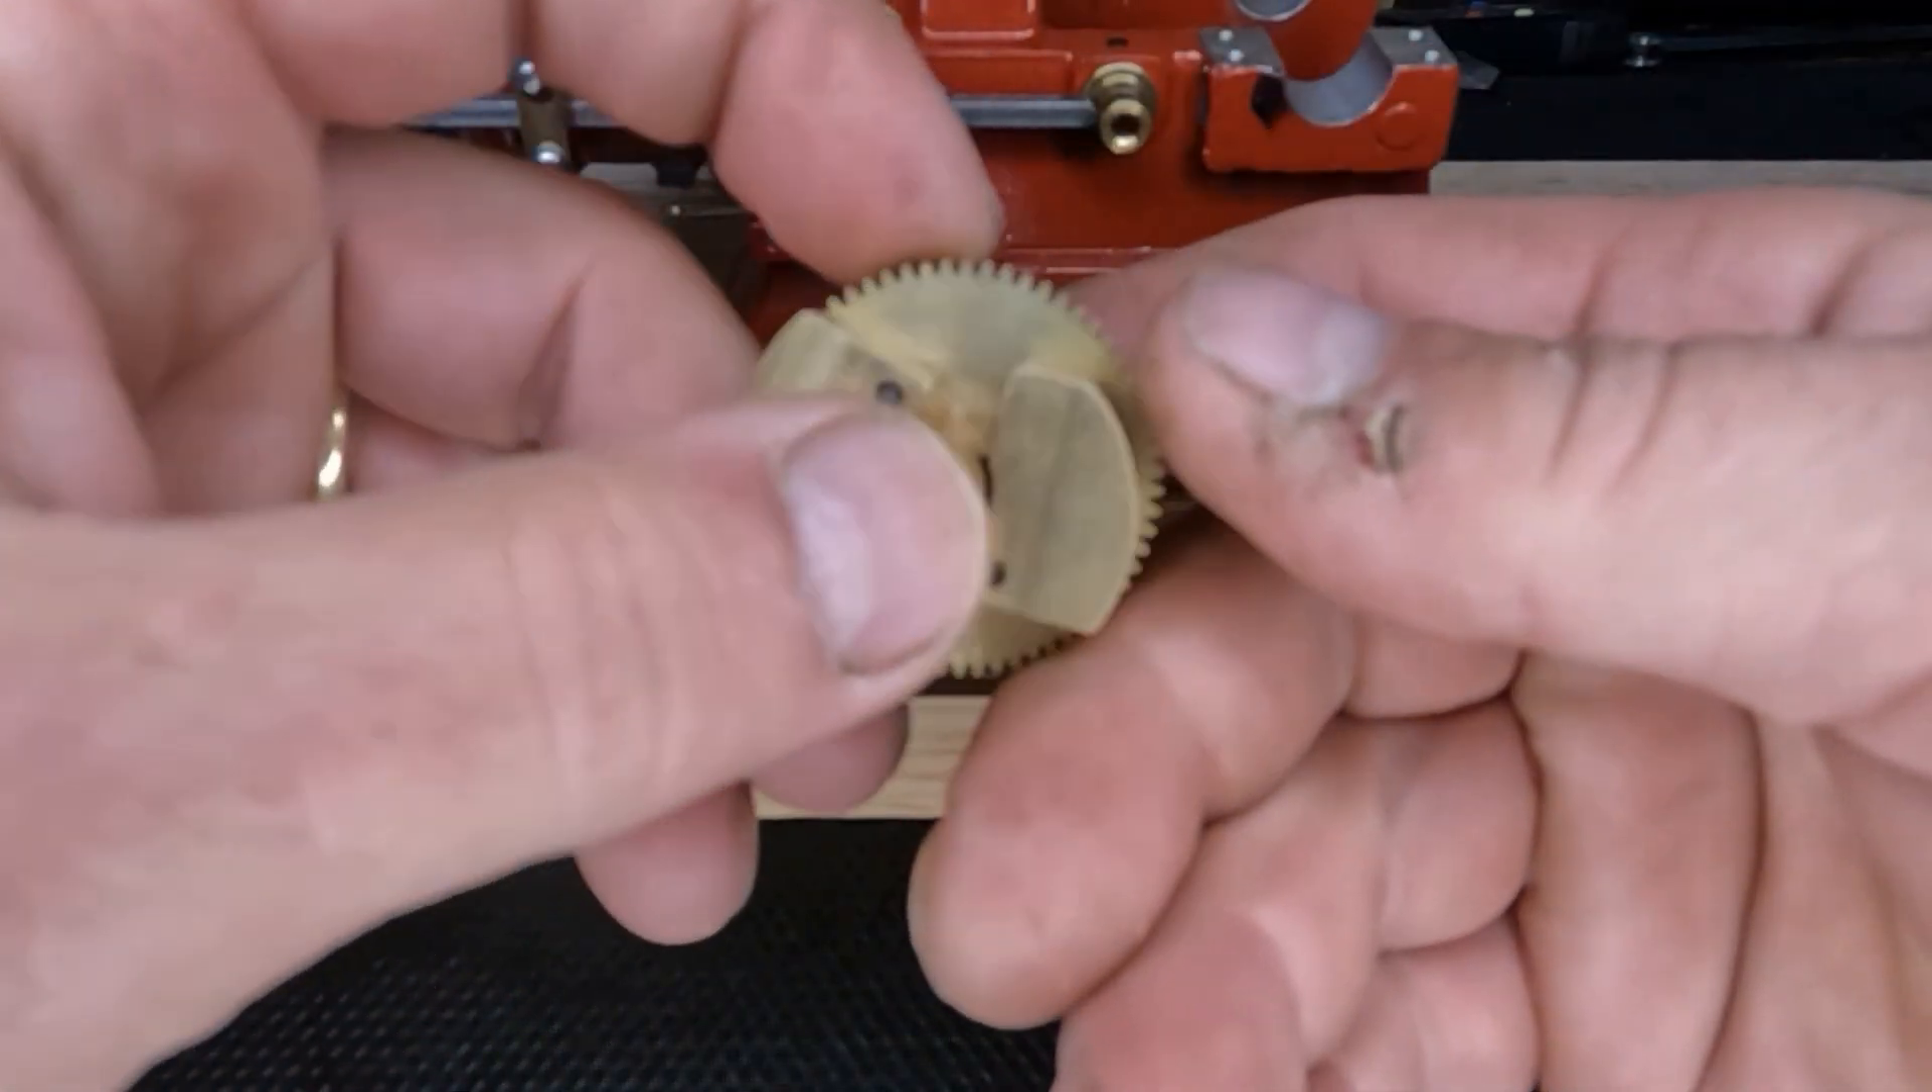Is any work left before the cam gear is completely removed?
No.